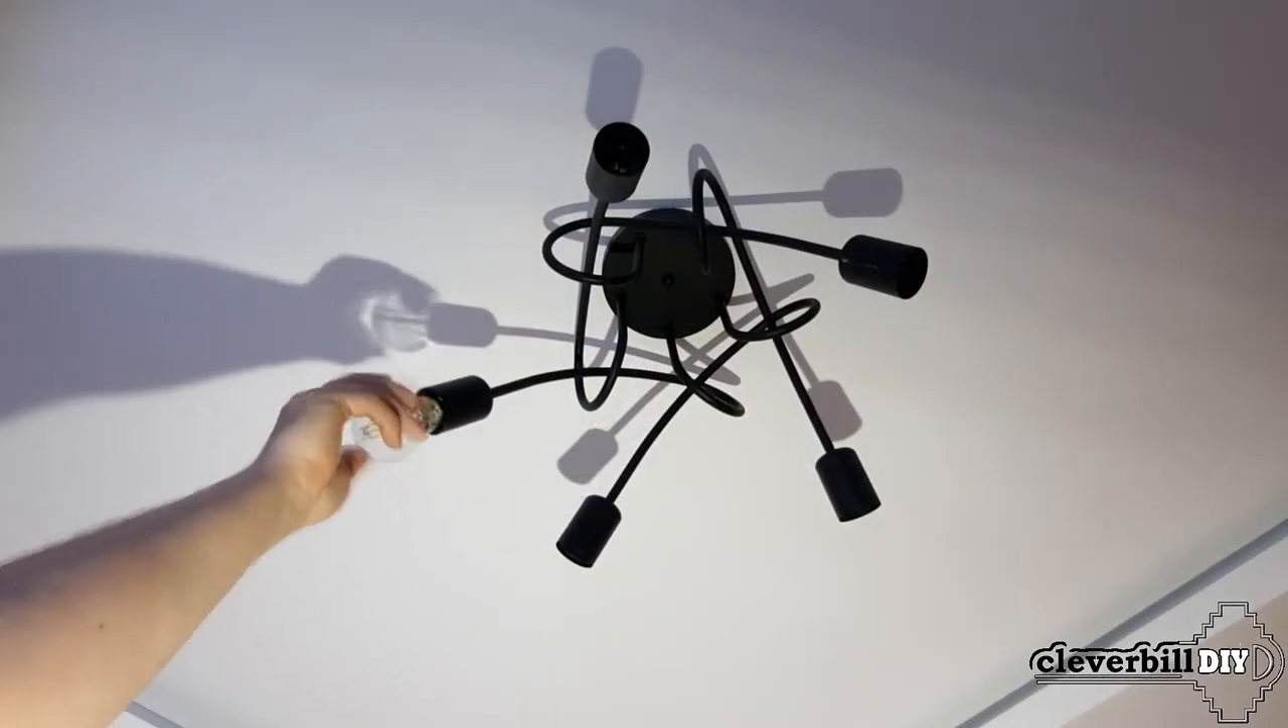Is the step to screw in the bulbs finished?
No.